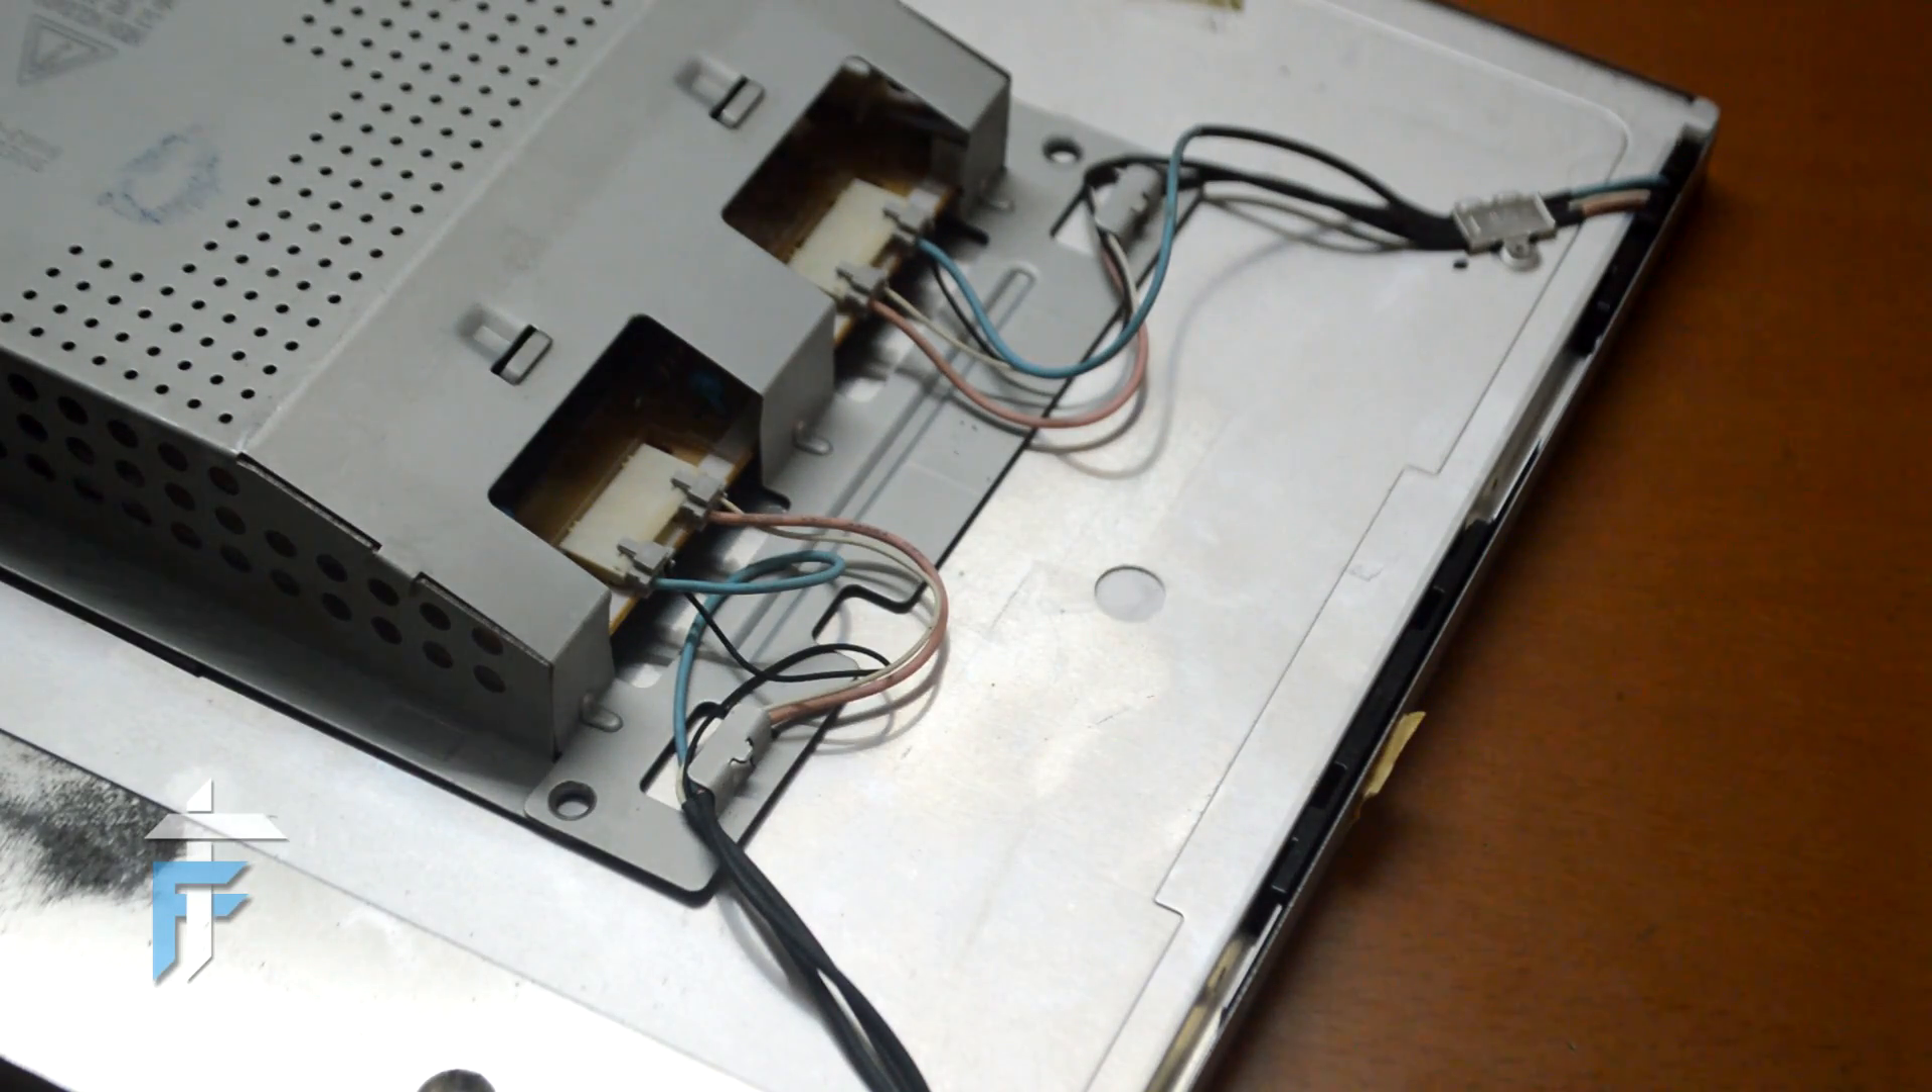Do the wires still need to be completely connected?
No.